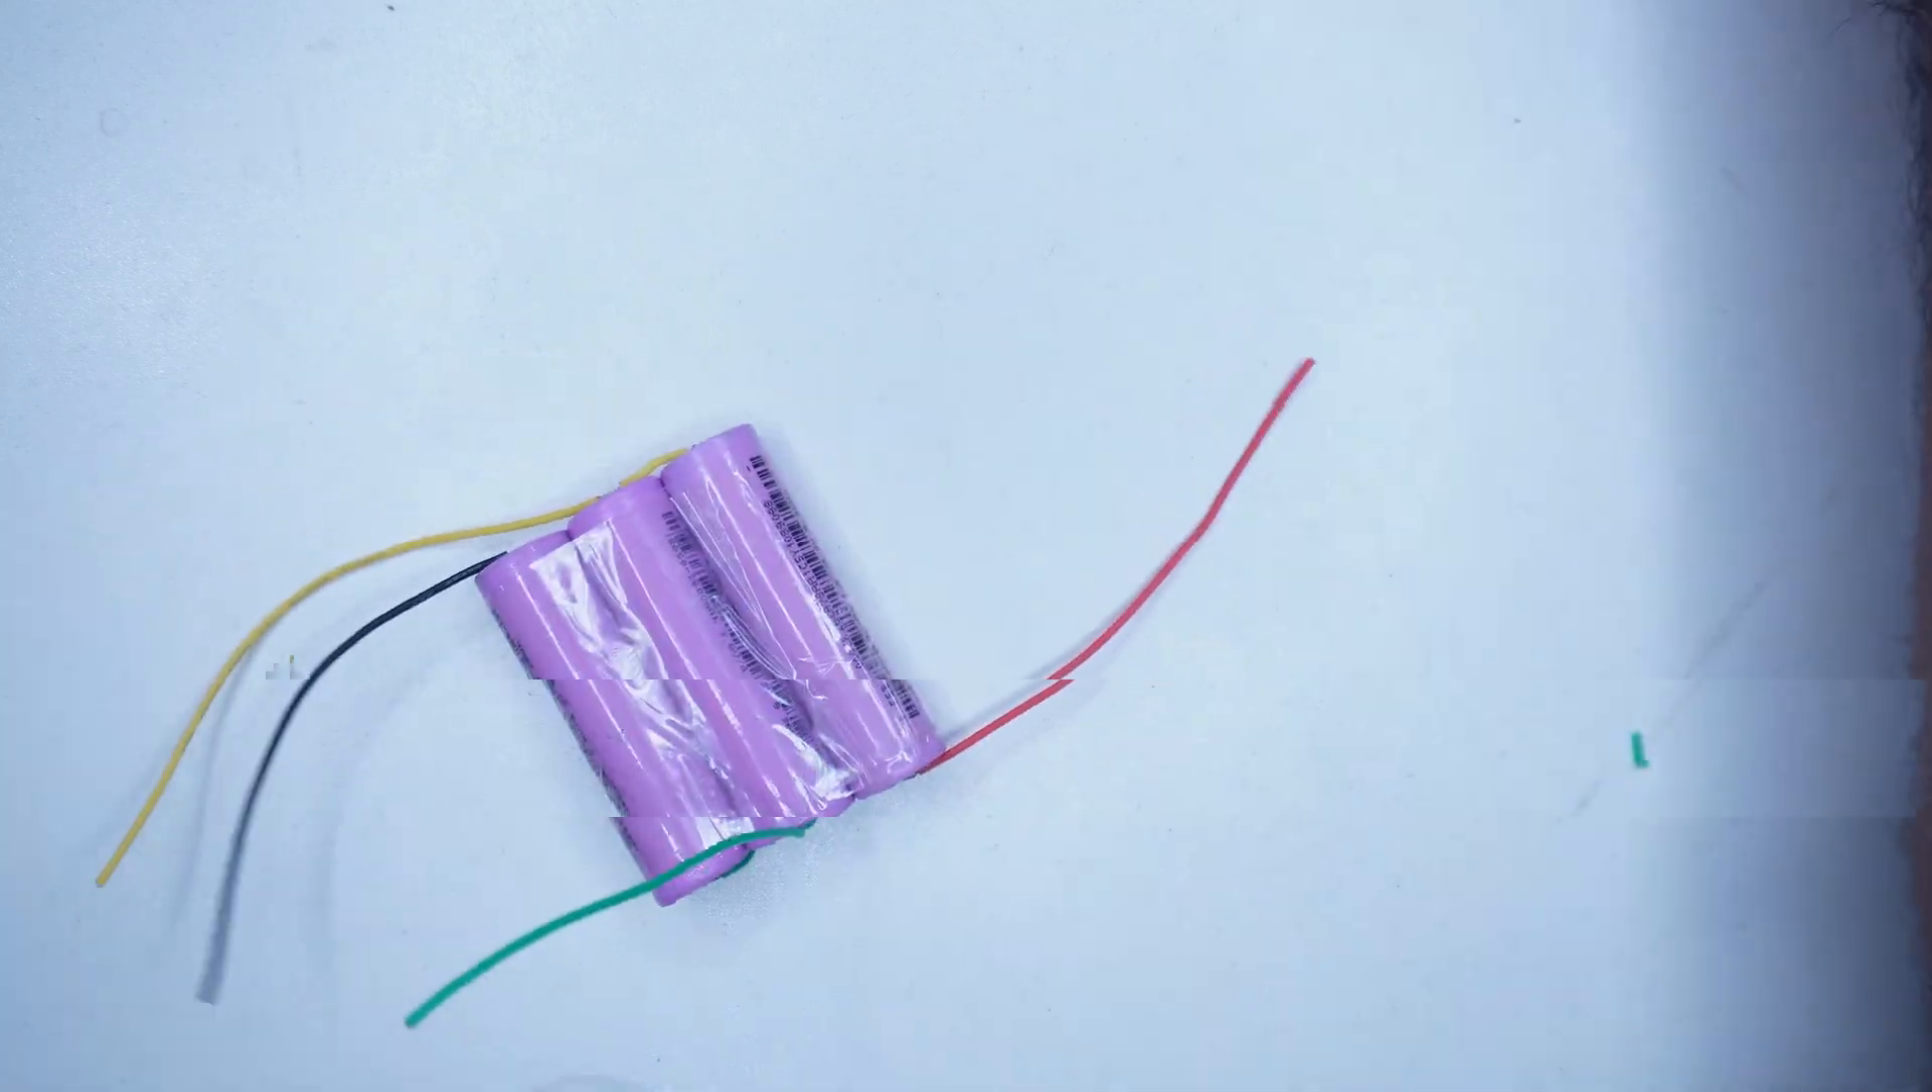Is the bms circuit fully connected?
No.